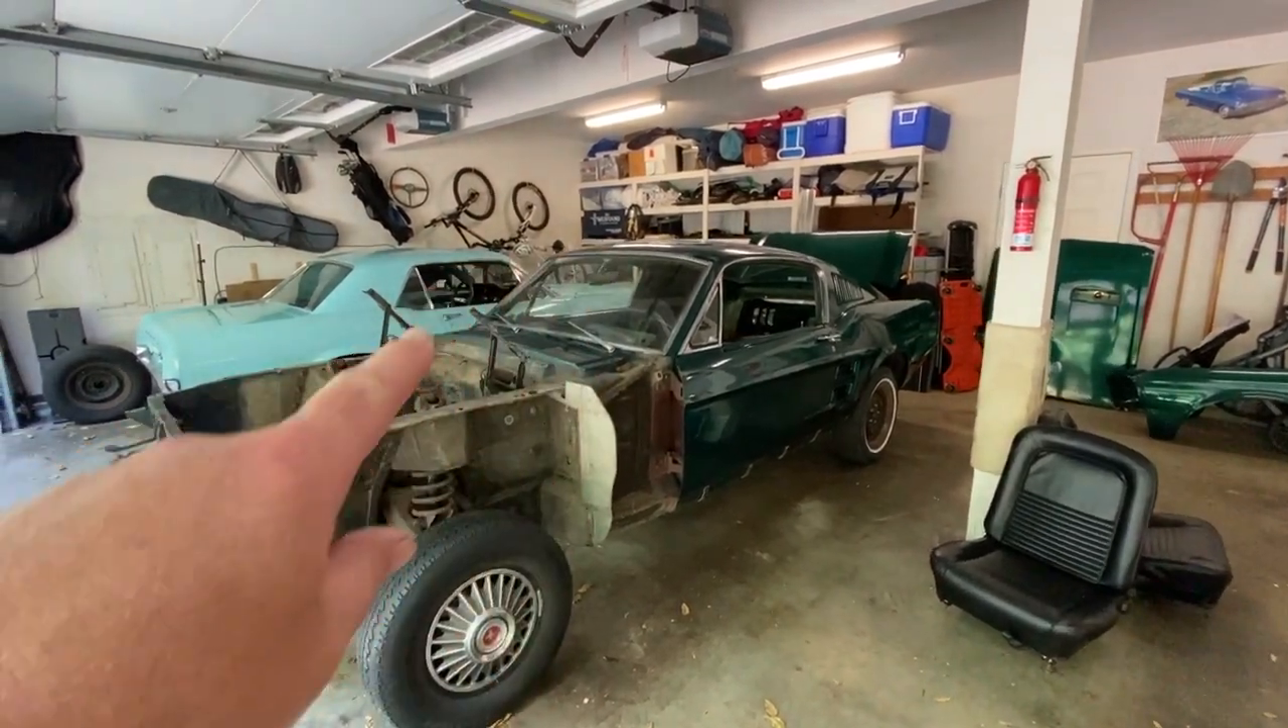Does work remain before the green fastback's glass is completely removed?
Yes.